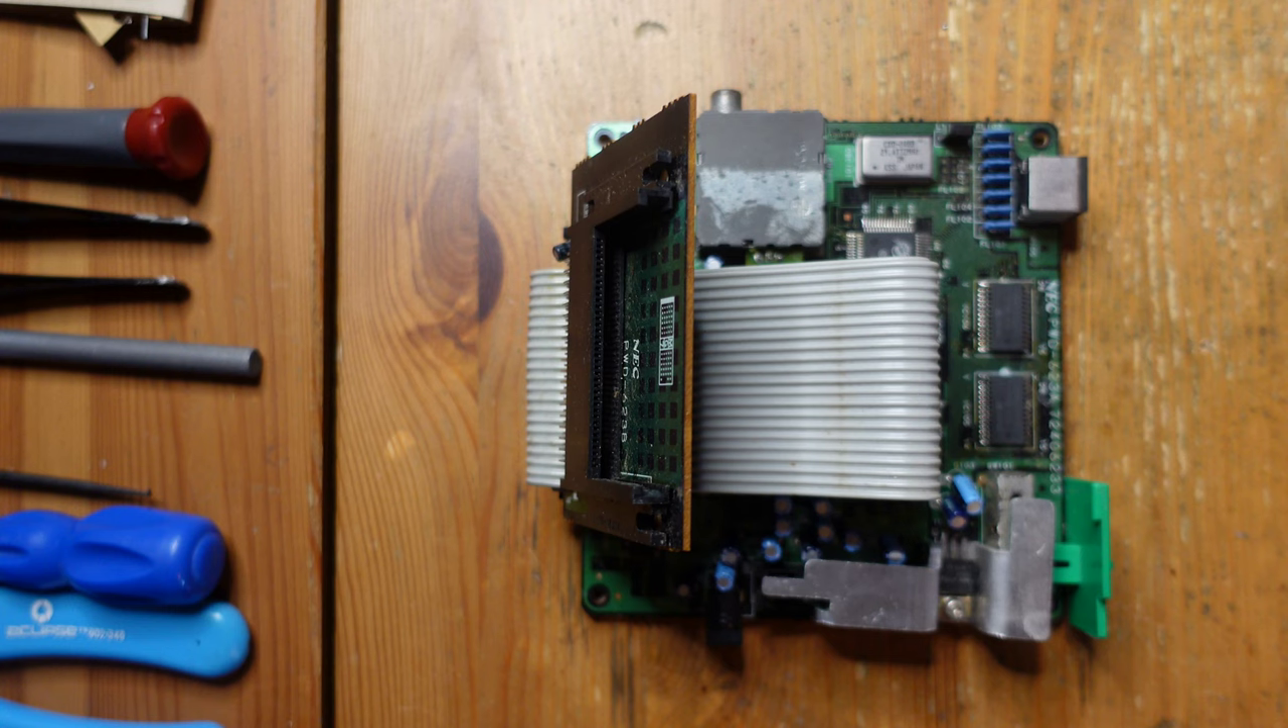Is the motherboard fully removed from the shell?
Yes.